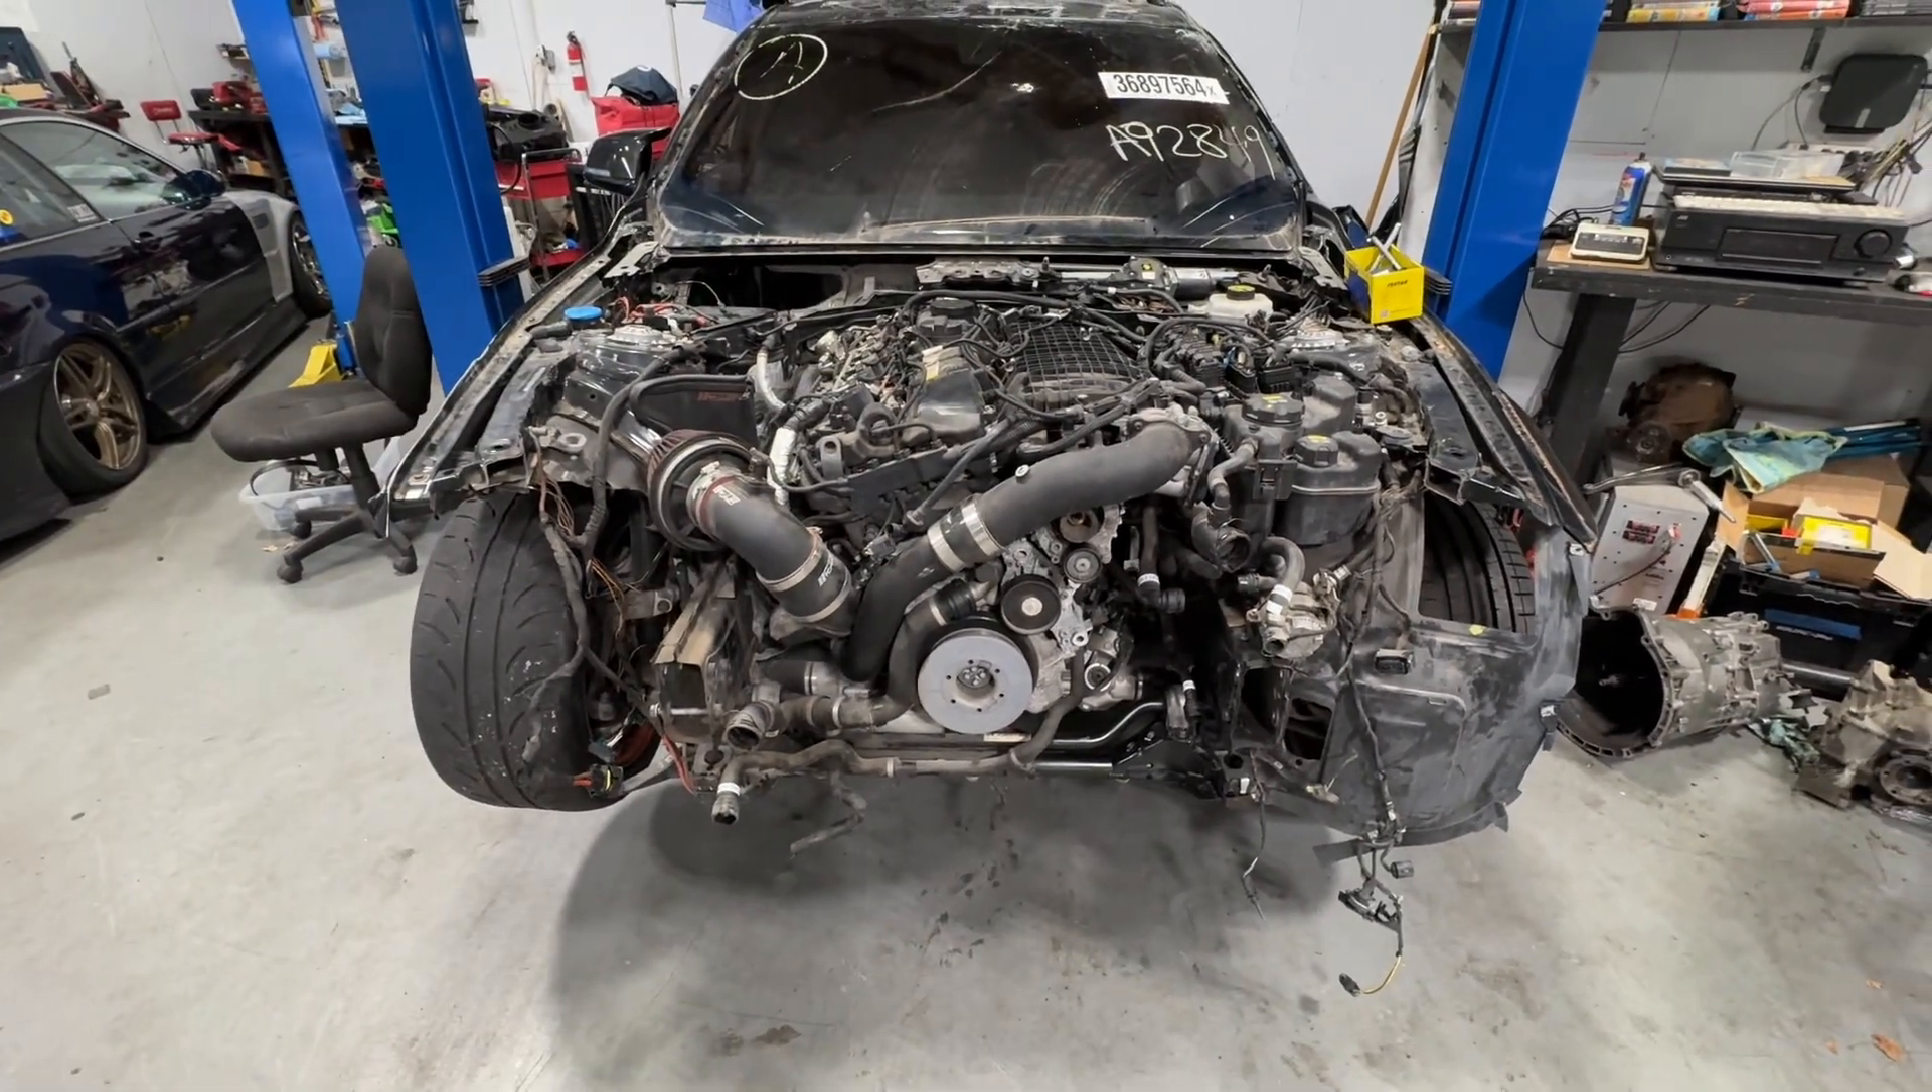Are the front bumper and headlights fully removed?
Yes.